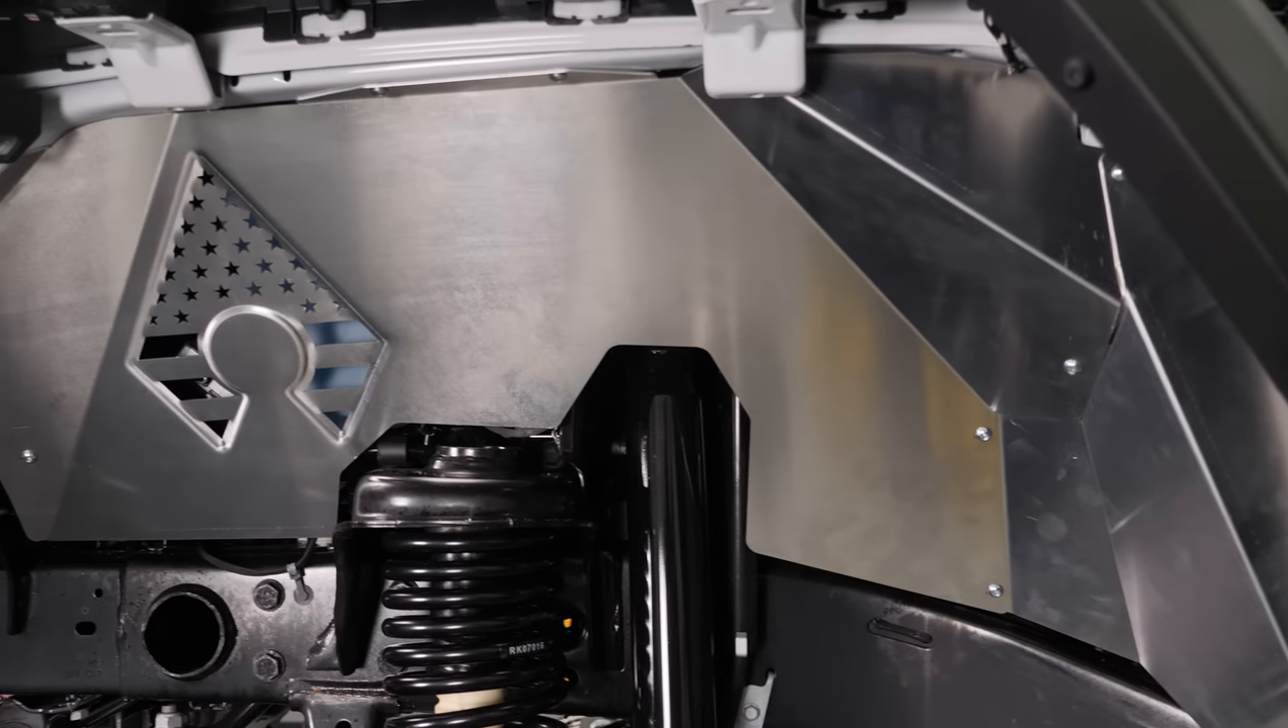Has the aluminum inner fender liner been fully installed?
Yes.